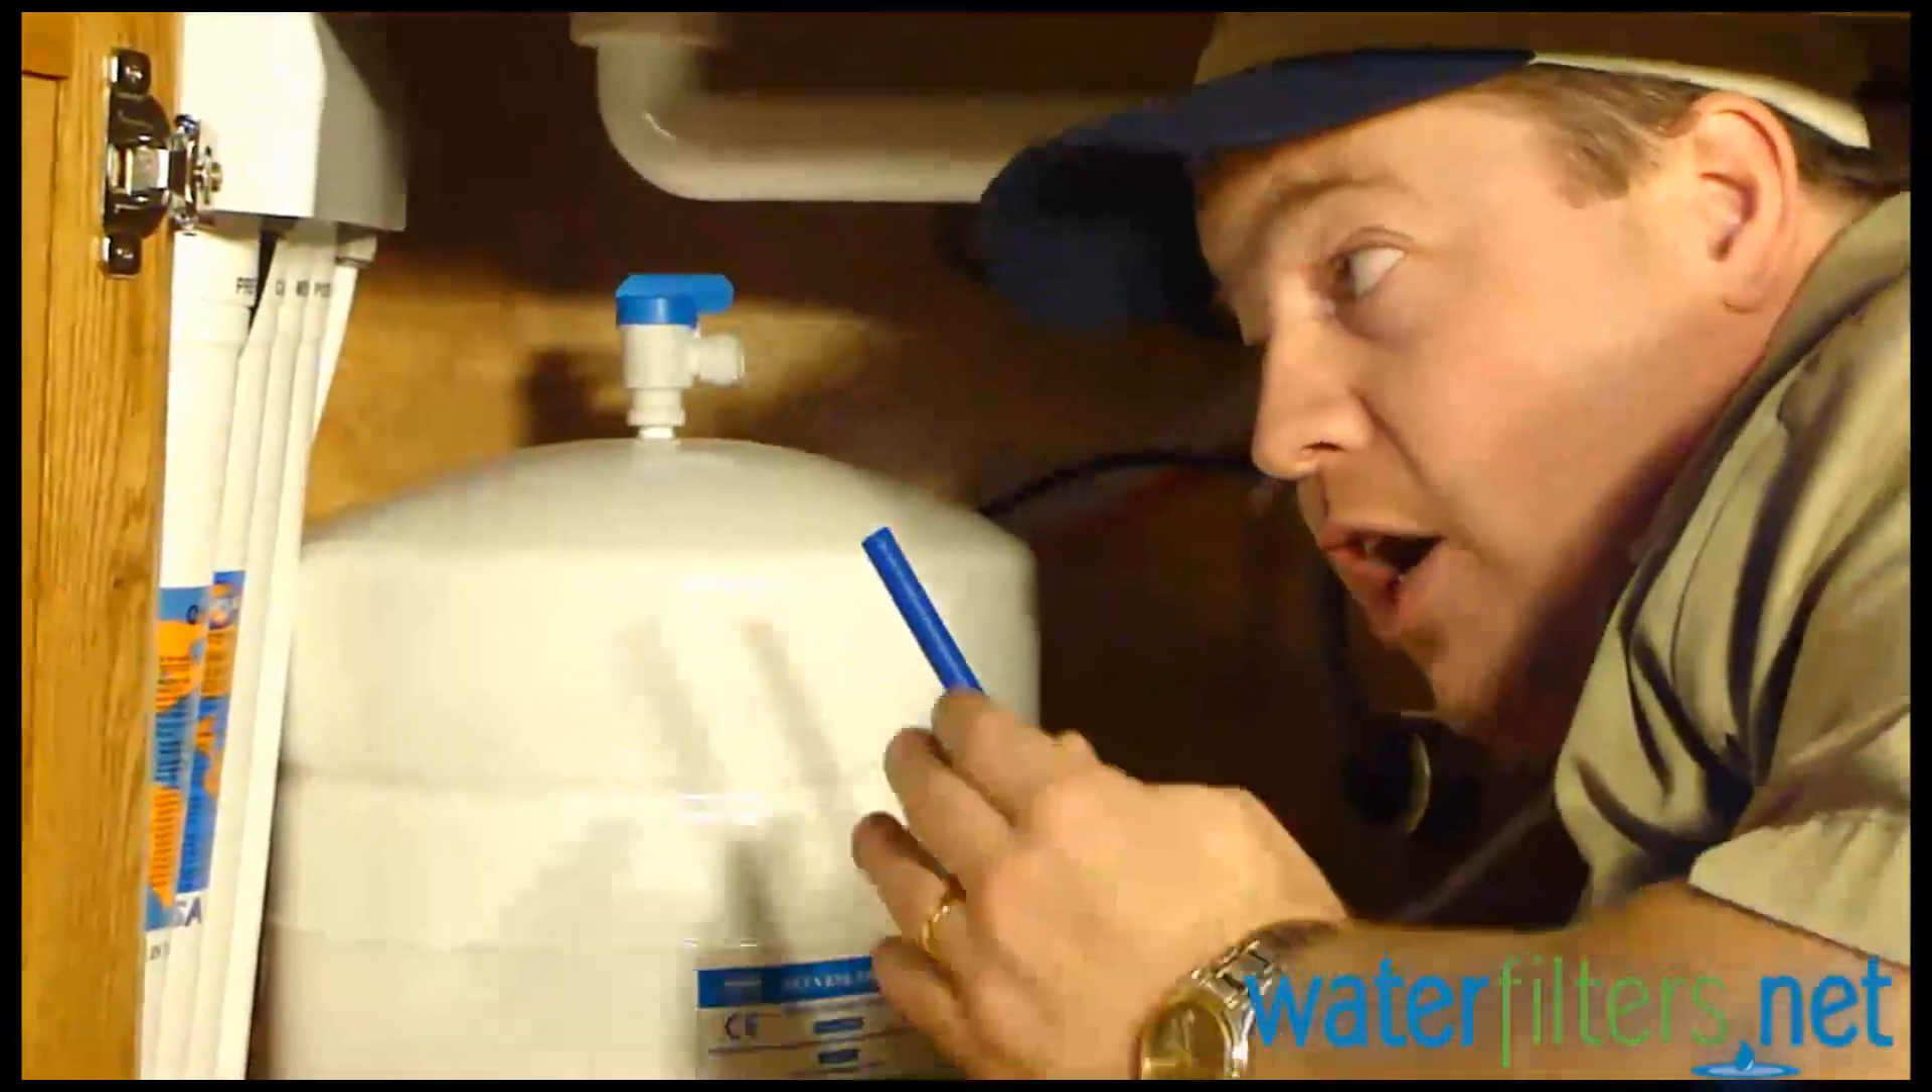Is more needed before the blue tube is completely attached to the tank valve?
Yes.